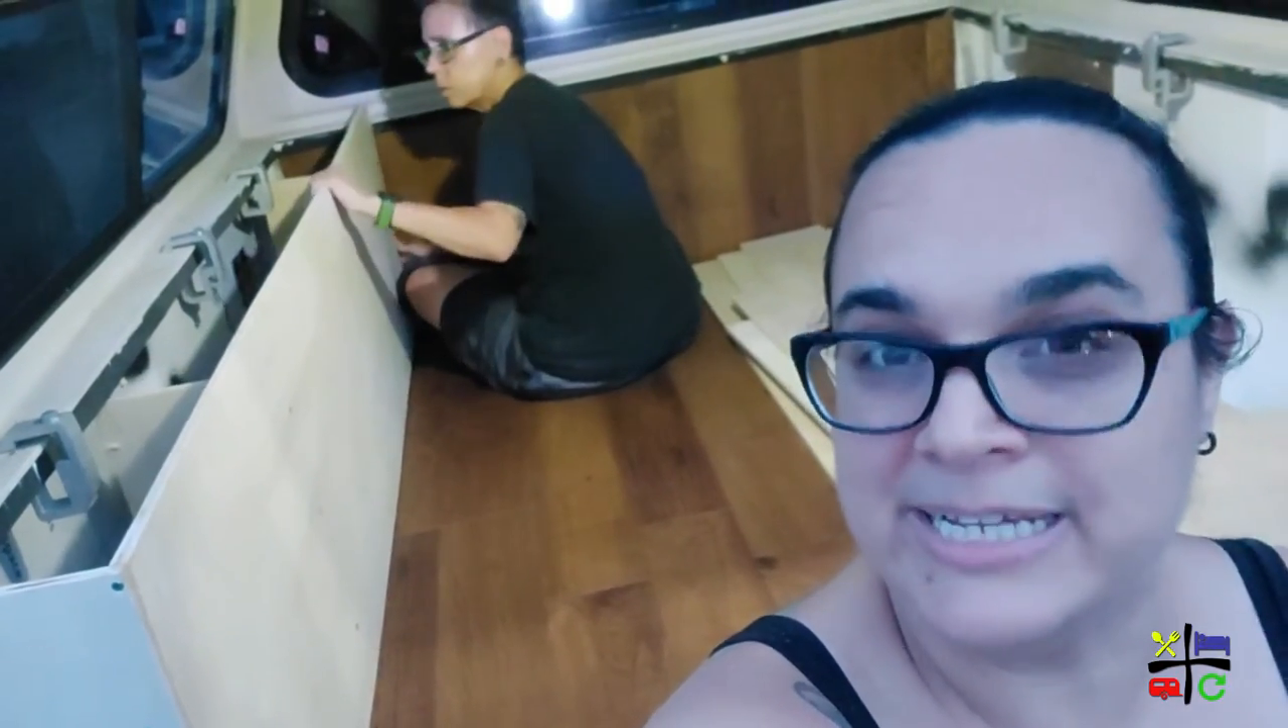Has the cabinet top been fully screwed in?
No.